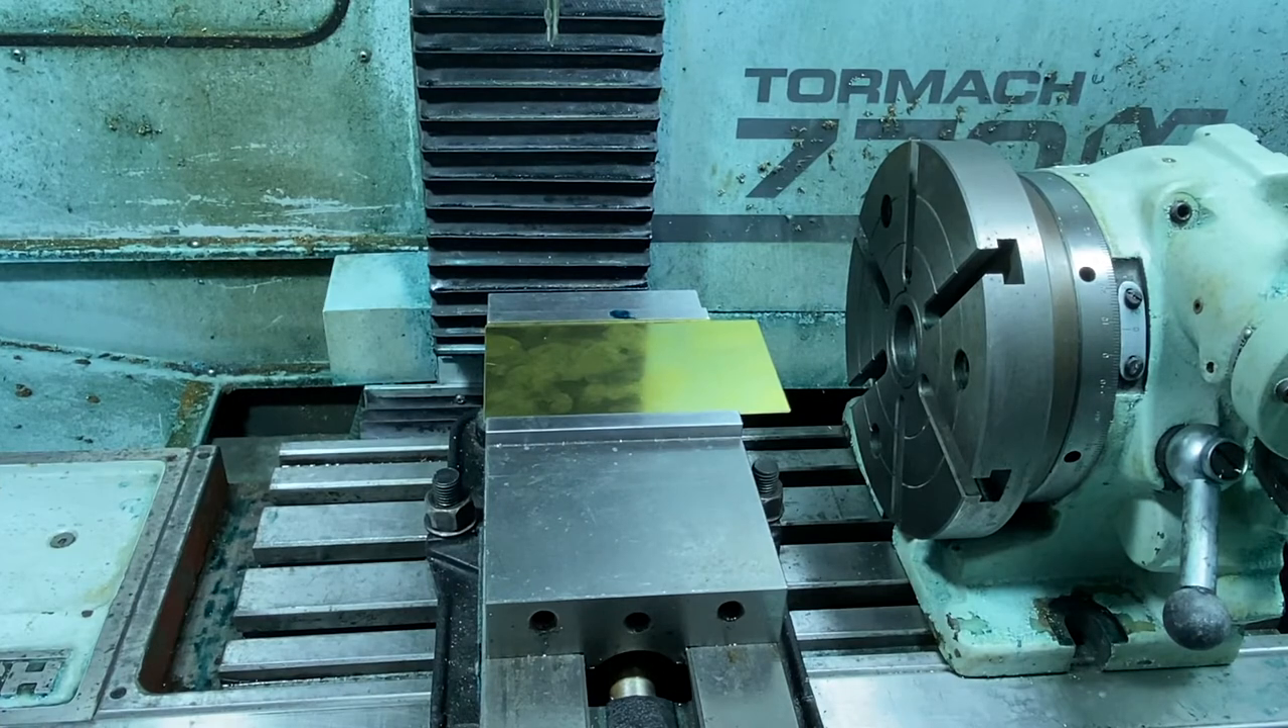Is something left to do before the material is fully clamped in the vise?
No.